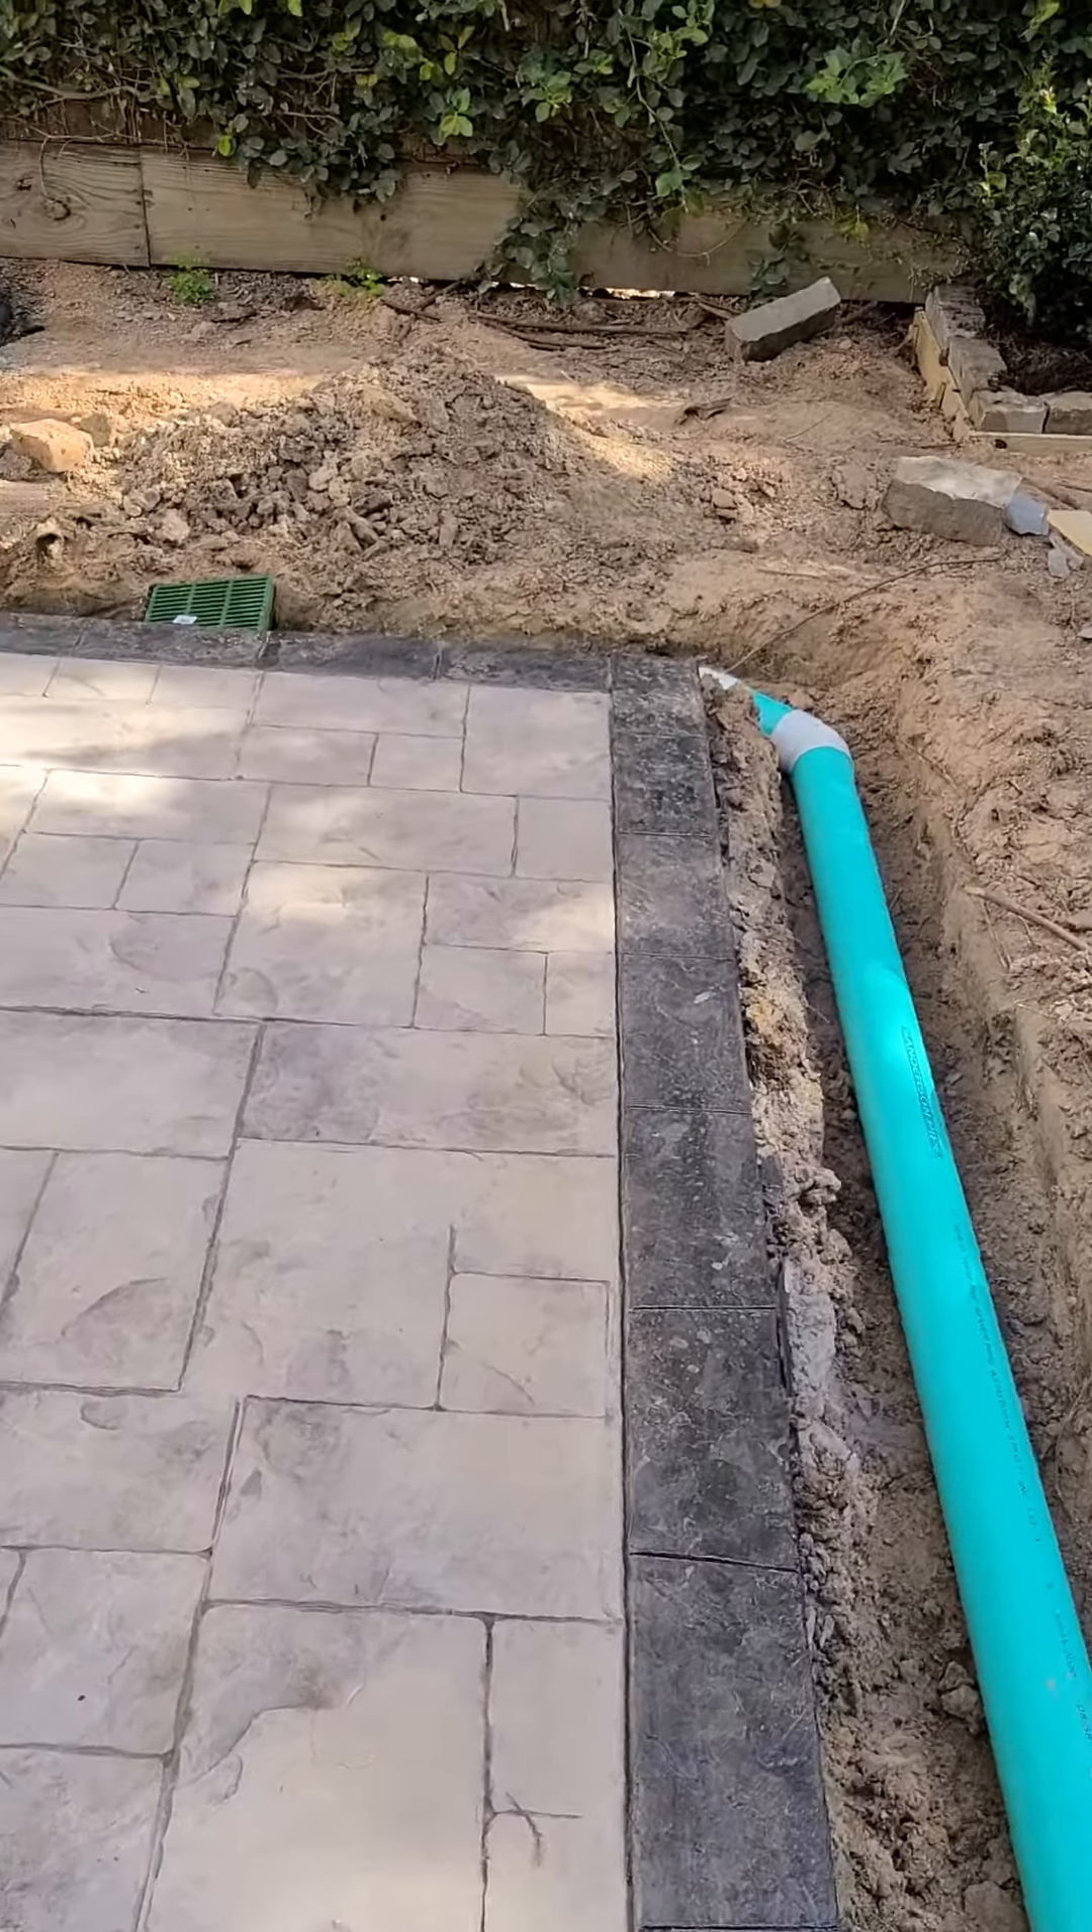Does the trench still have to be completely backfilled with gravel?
Yes.